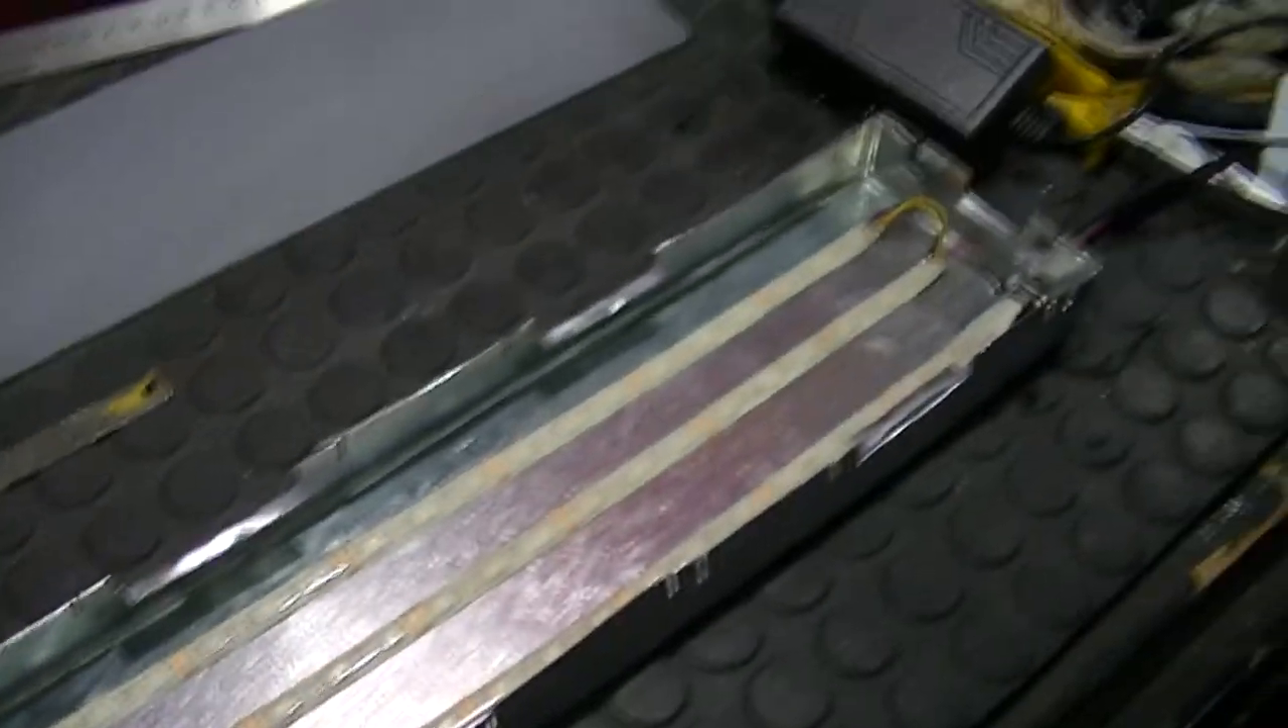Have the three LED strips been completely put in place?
Yes.